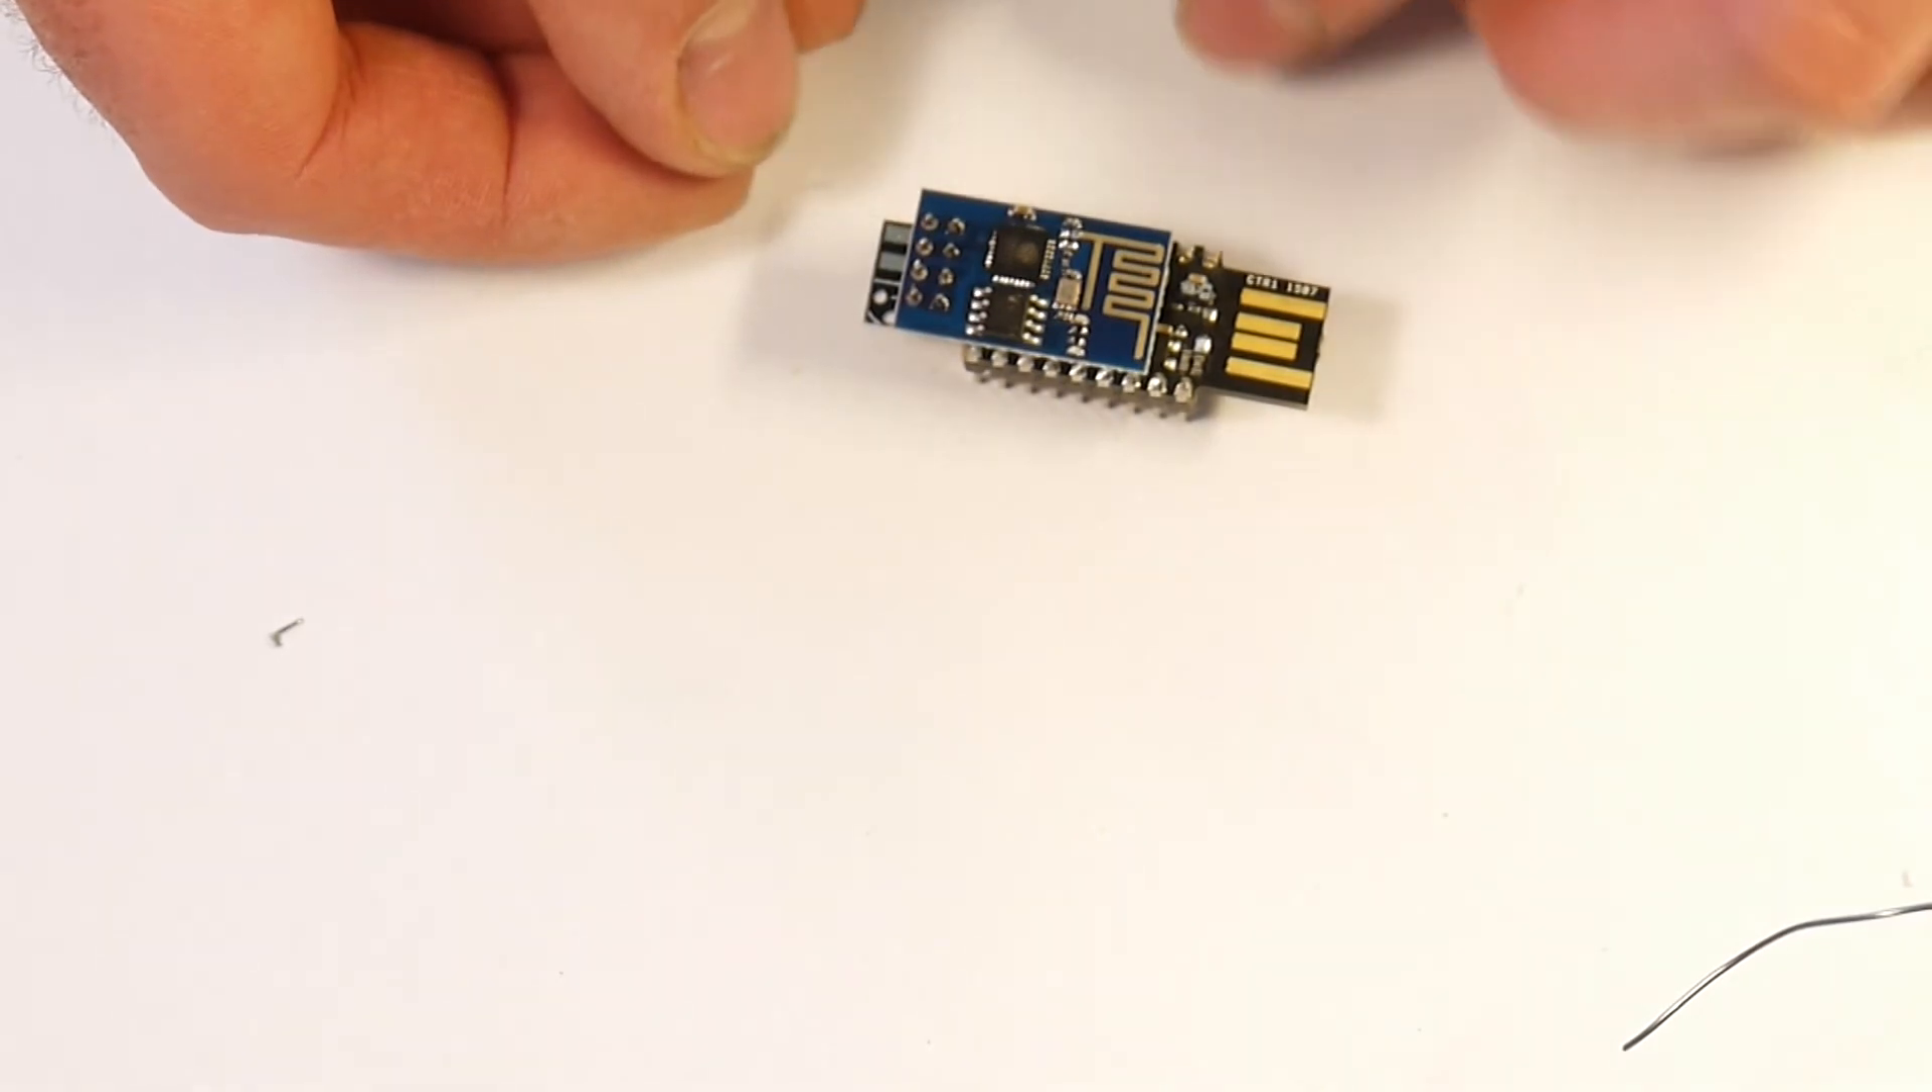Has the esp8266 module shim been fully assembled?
Yes.